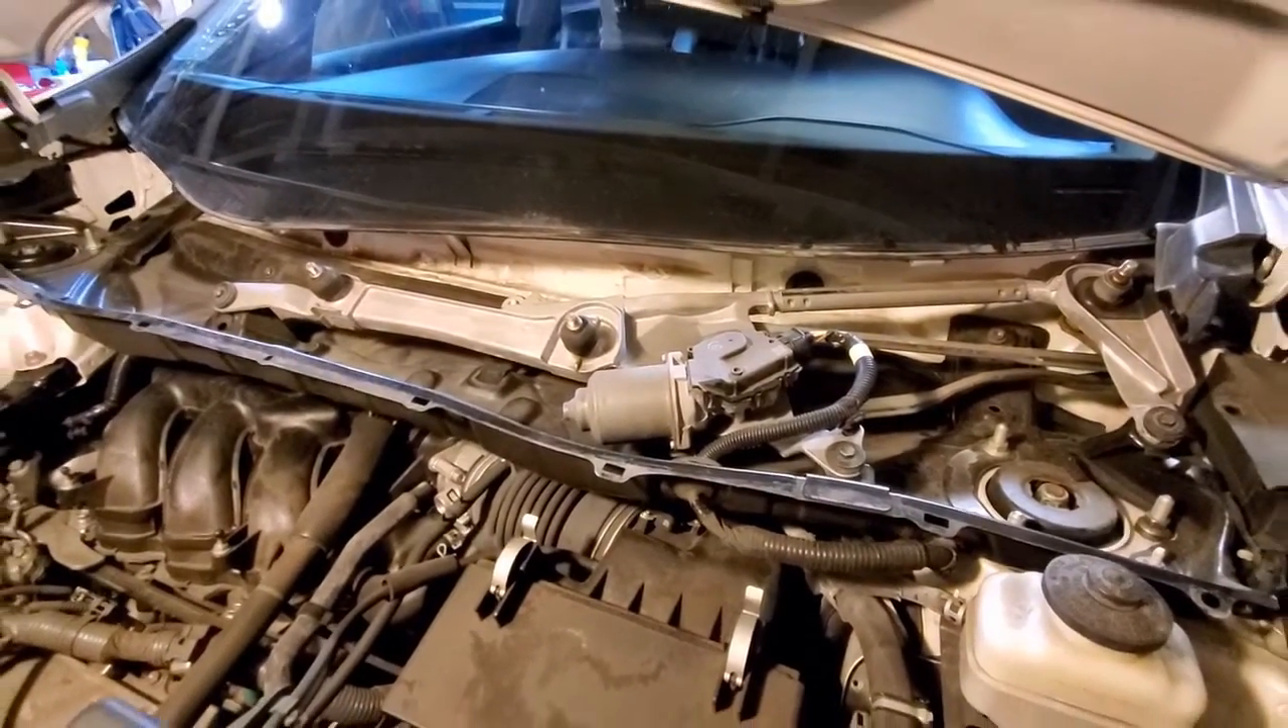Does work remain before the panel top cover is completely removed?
No.